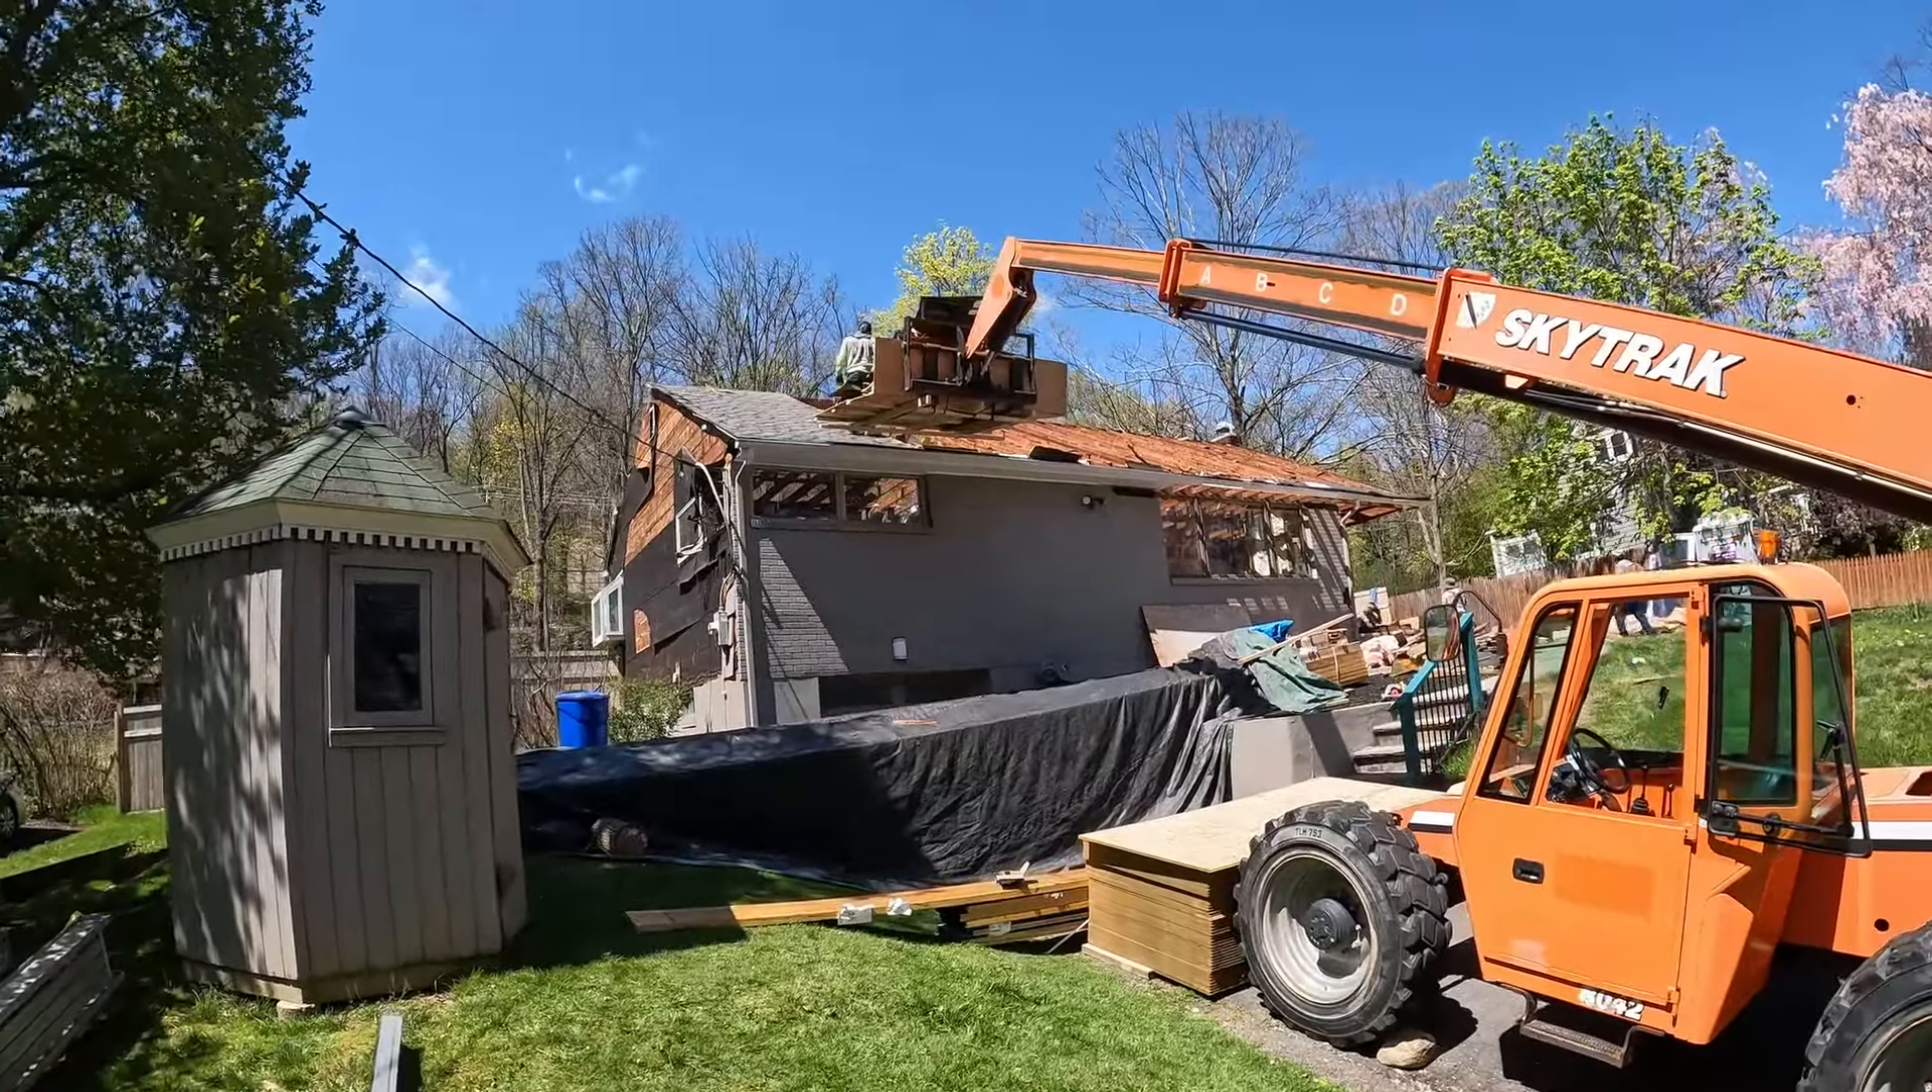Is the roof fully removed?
No.